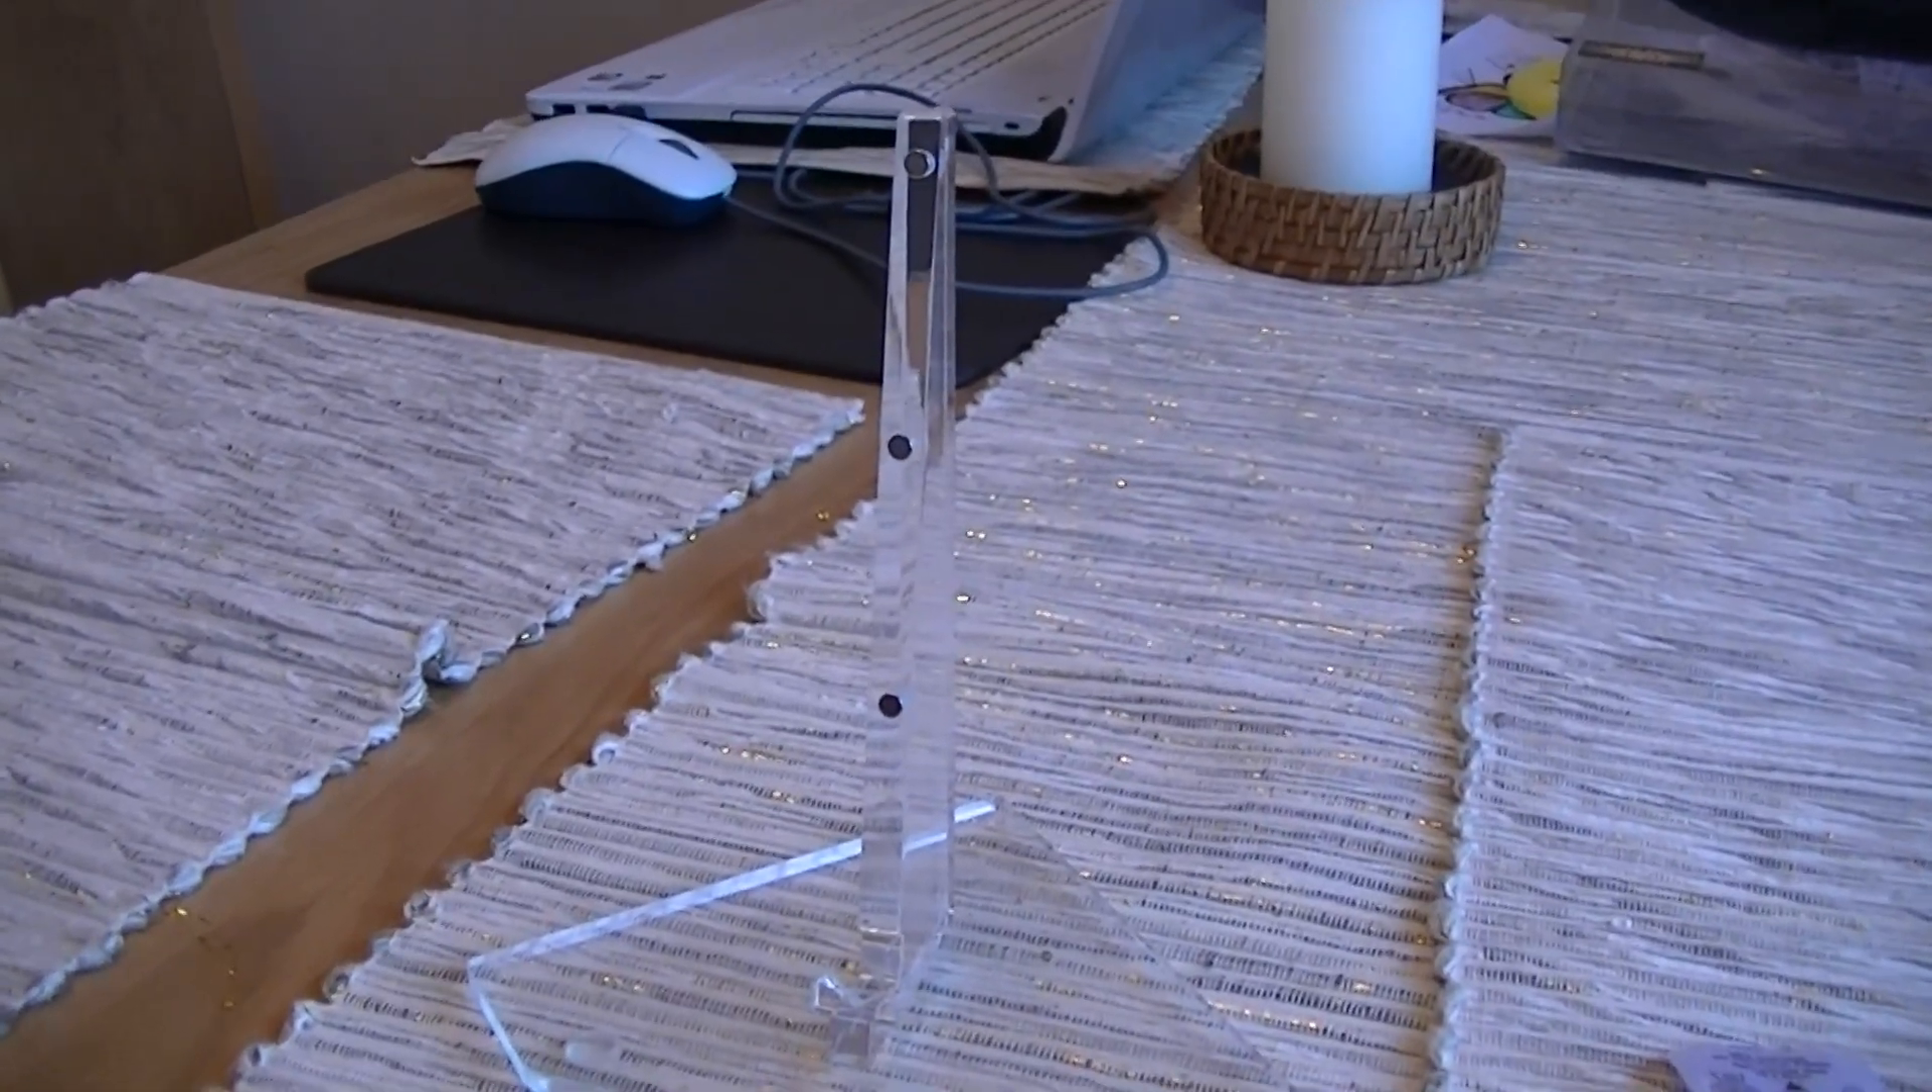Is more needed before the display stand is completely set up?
No.